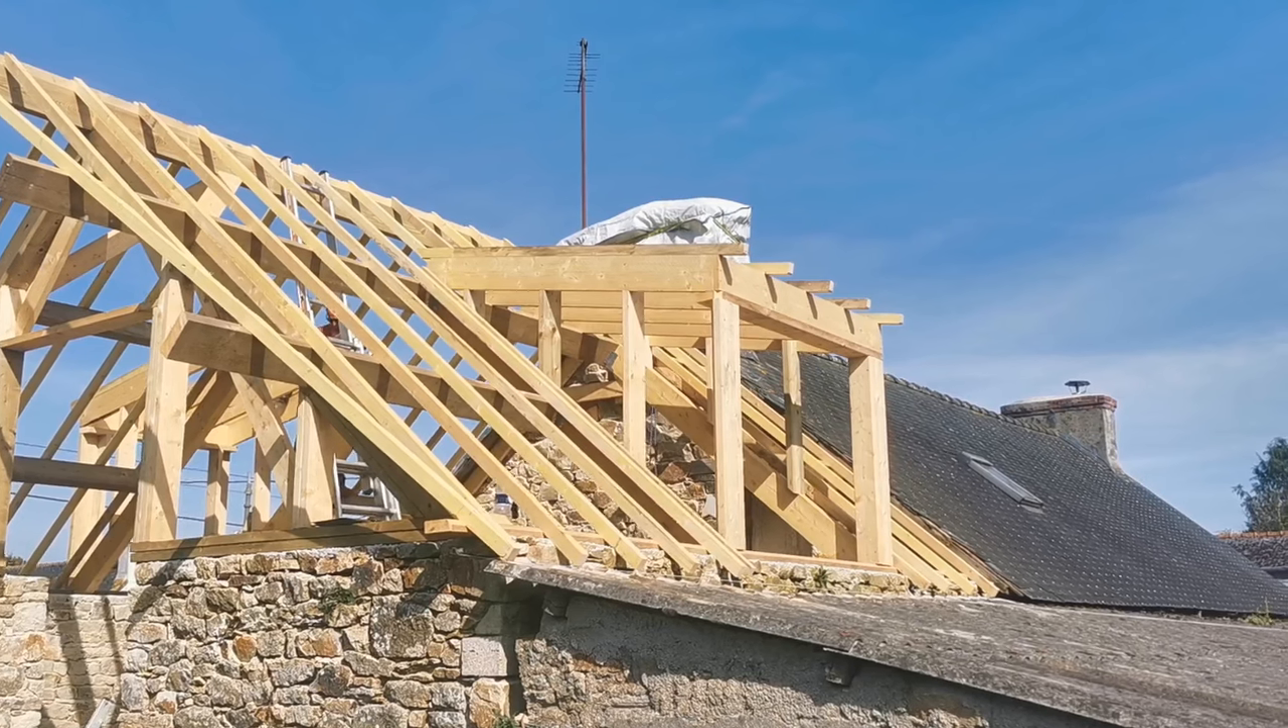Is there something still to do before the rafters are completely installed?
No.